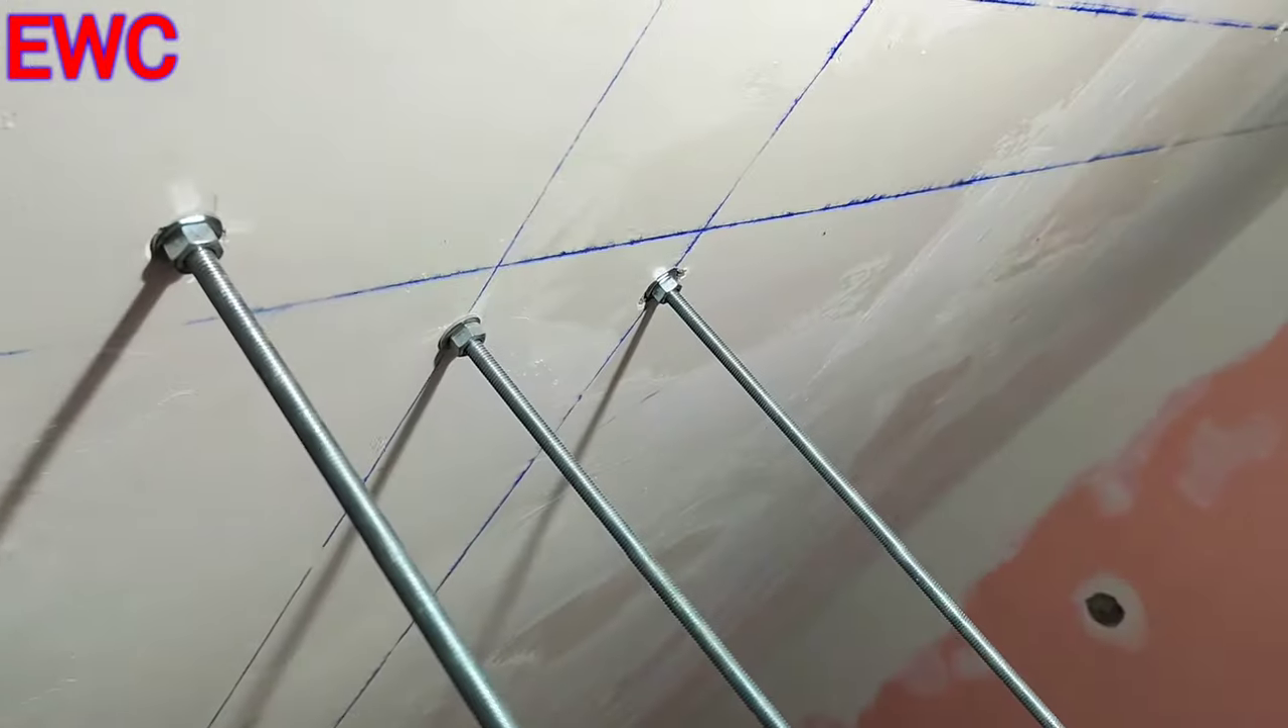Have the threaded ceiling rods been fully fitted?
Yes.